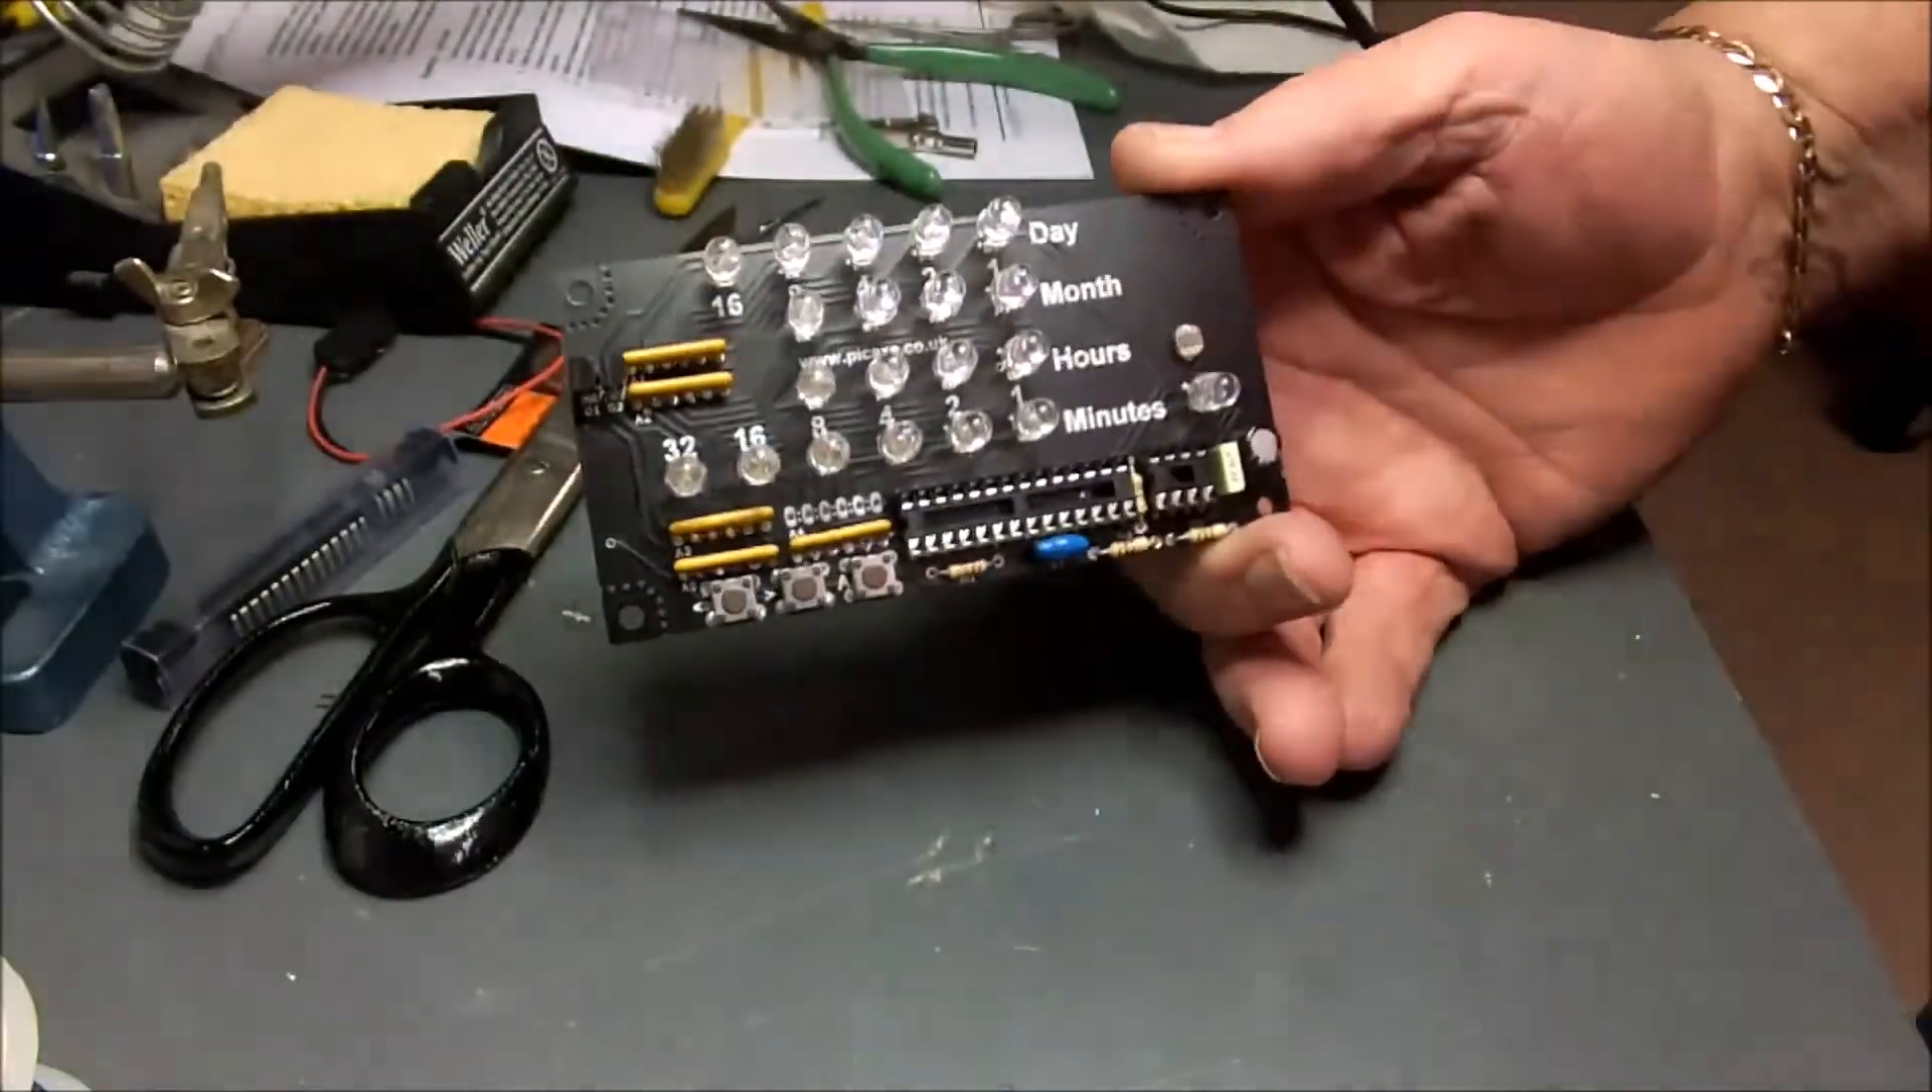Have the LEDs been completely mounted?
Yes.